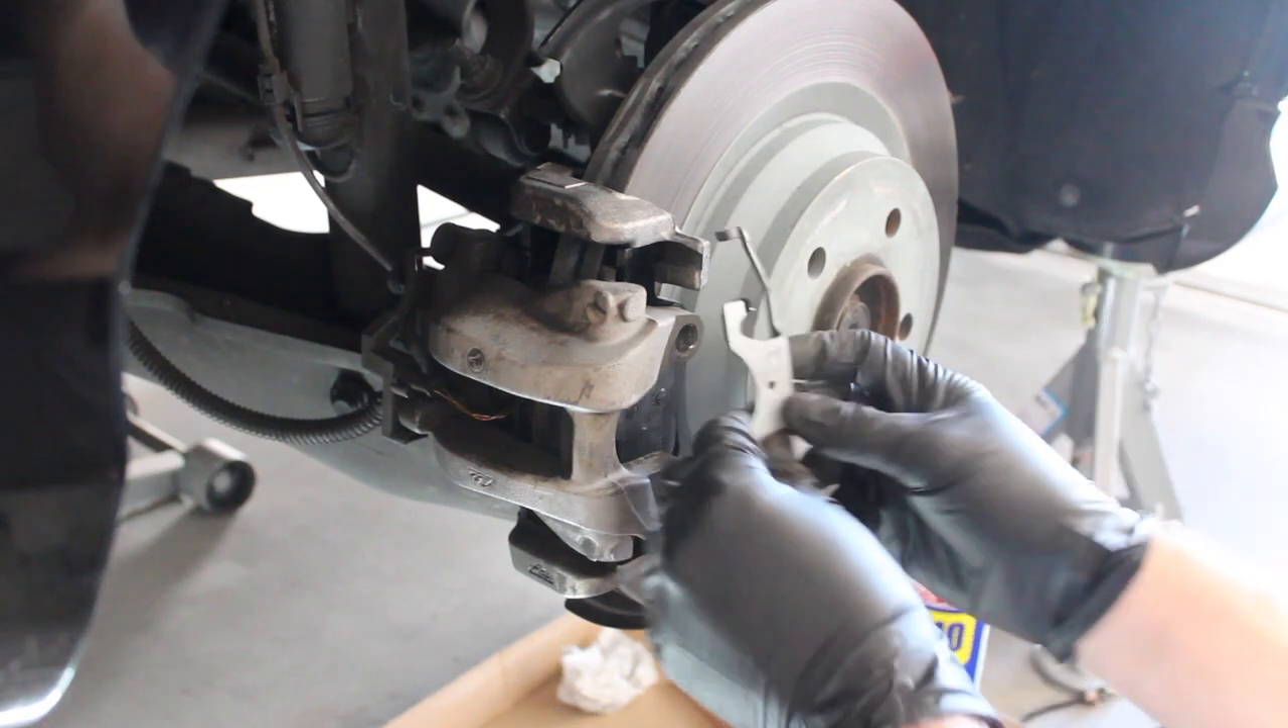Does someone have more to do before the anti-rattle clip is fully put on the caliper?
Yes.